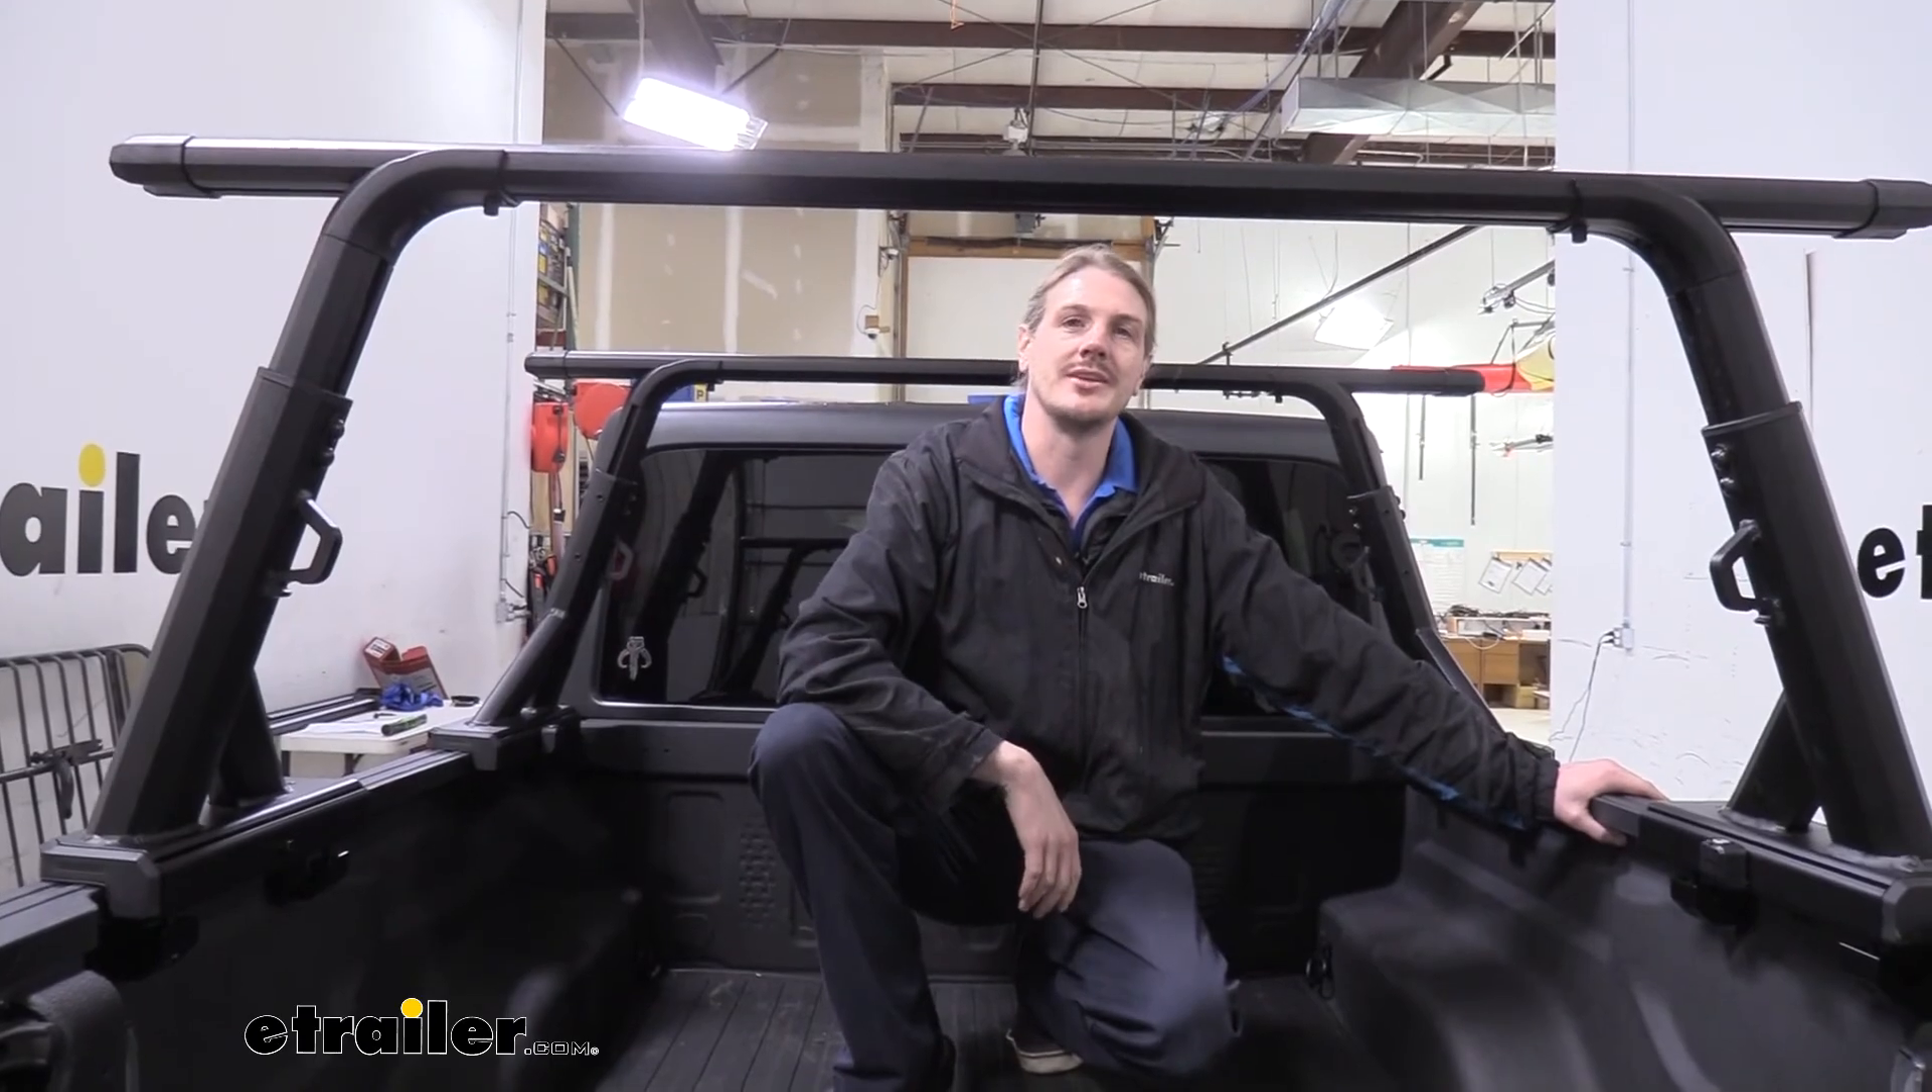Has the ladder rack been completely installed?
Yes.